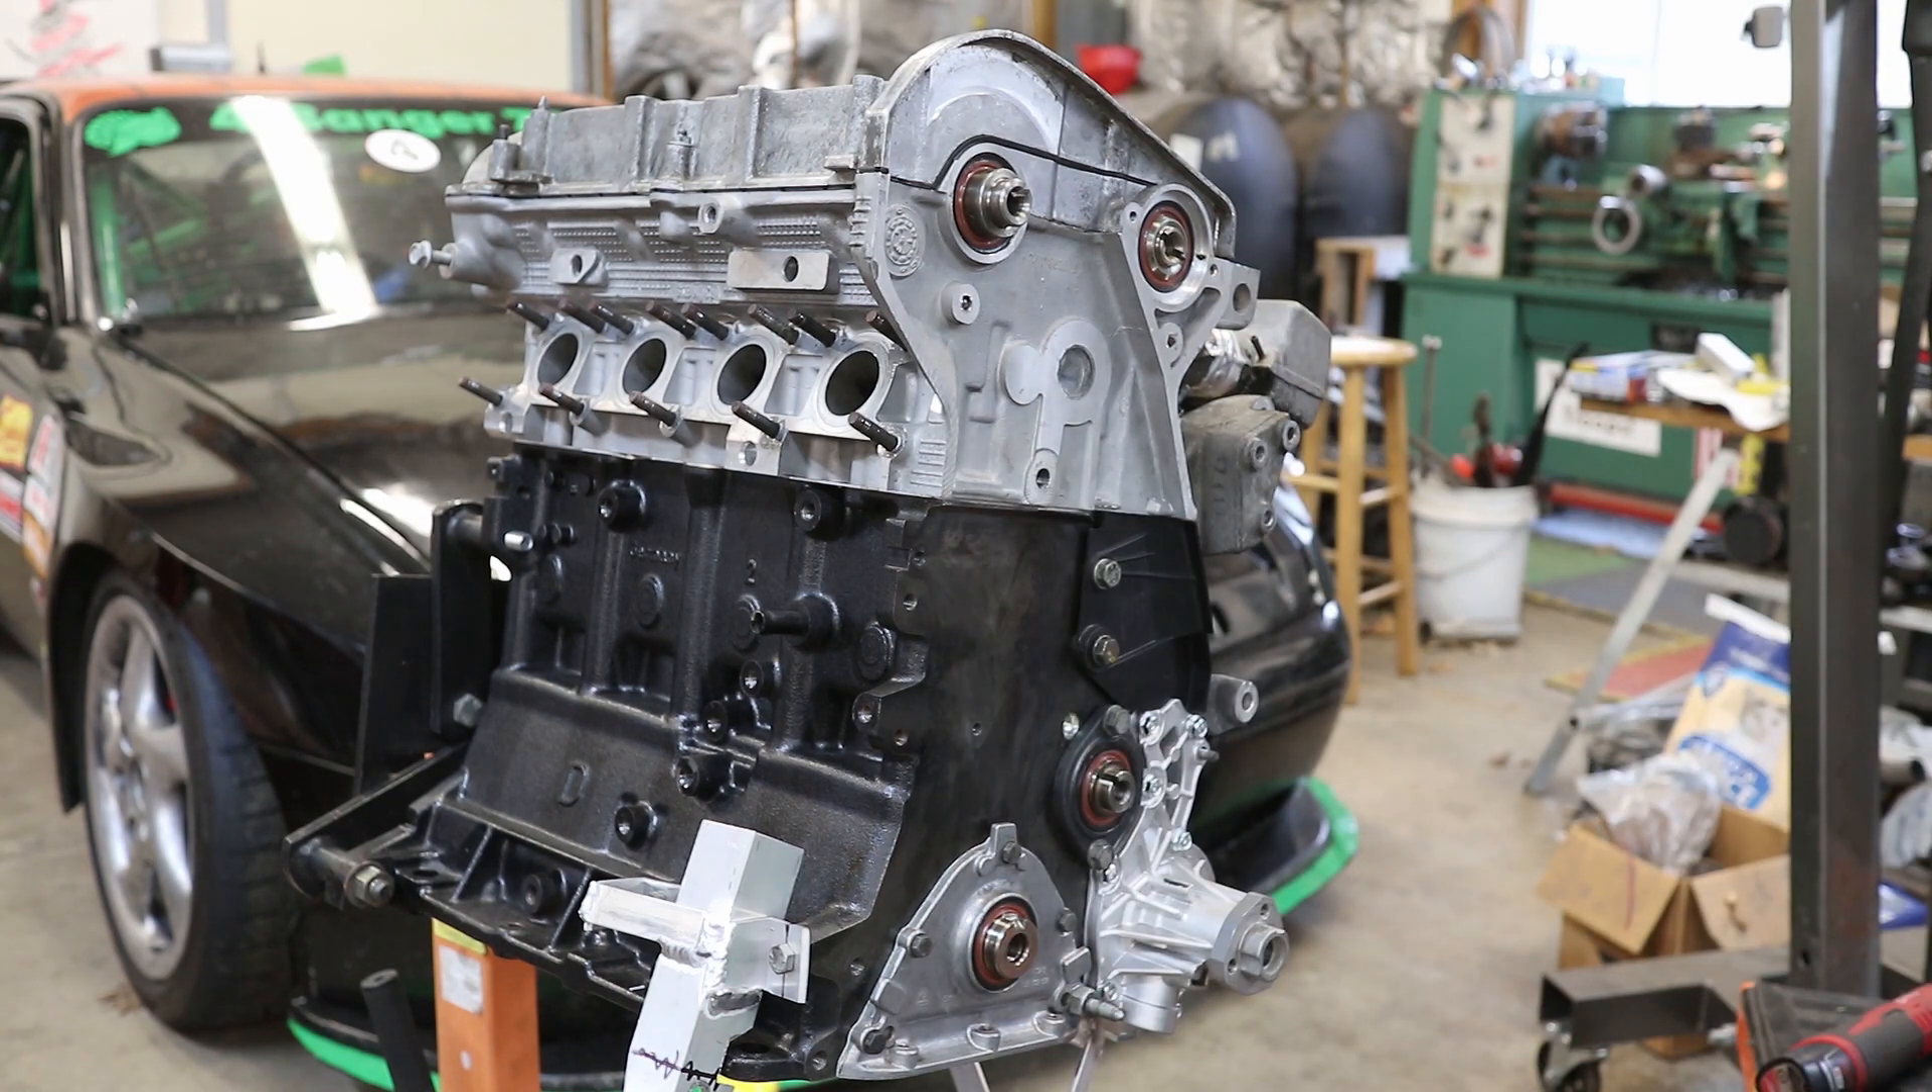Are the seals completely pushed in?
Yes.